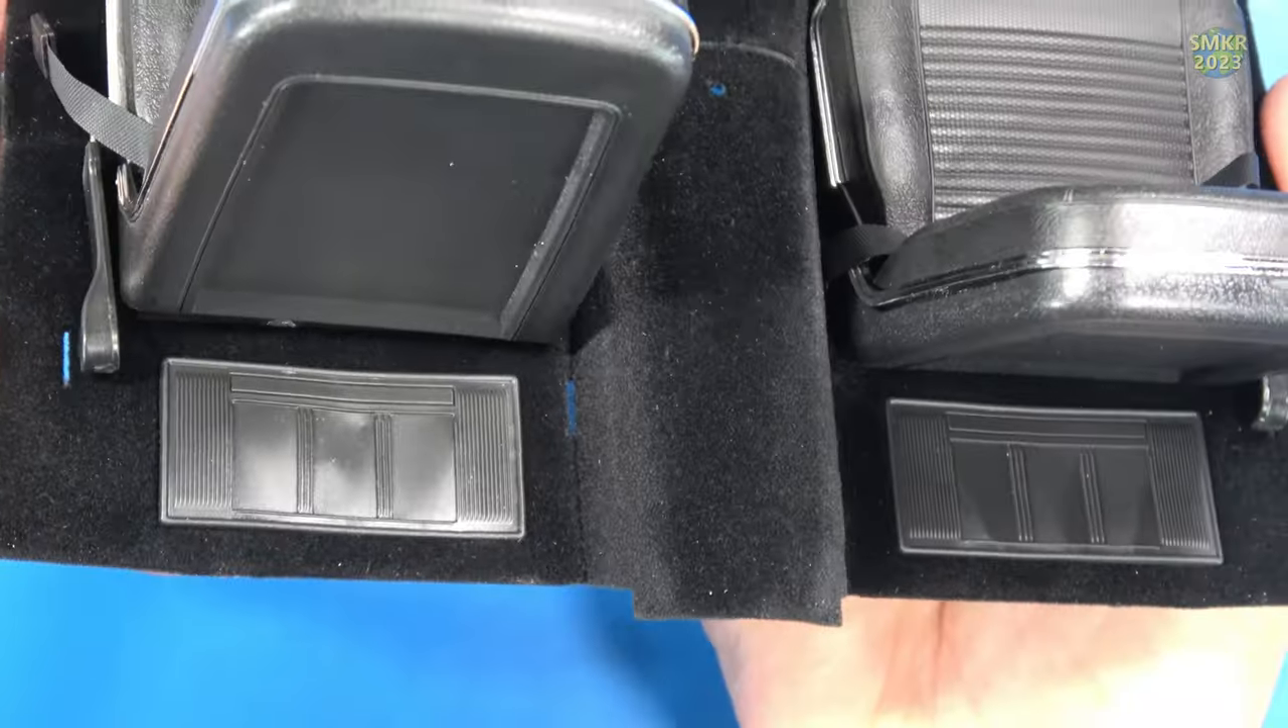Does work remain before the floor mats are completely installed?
No.